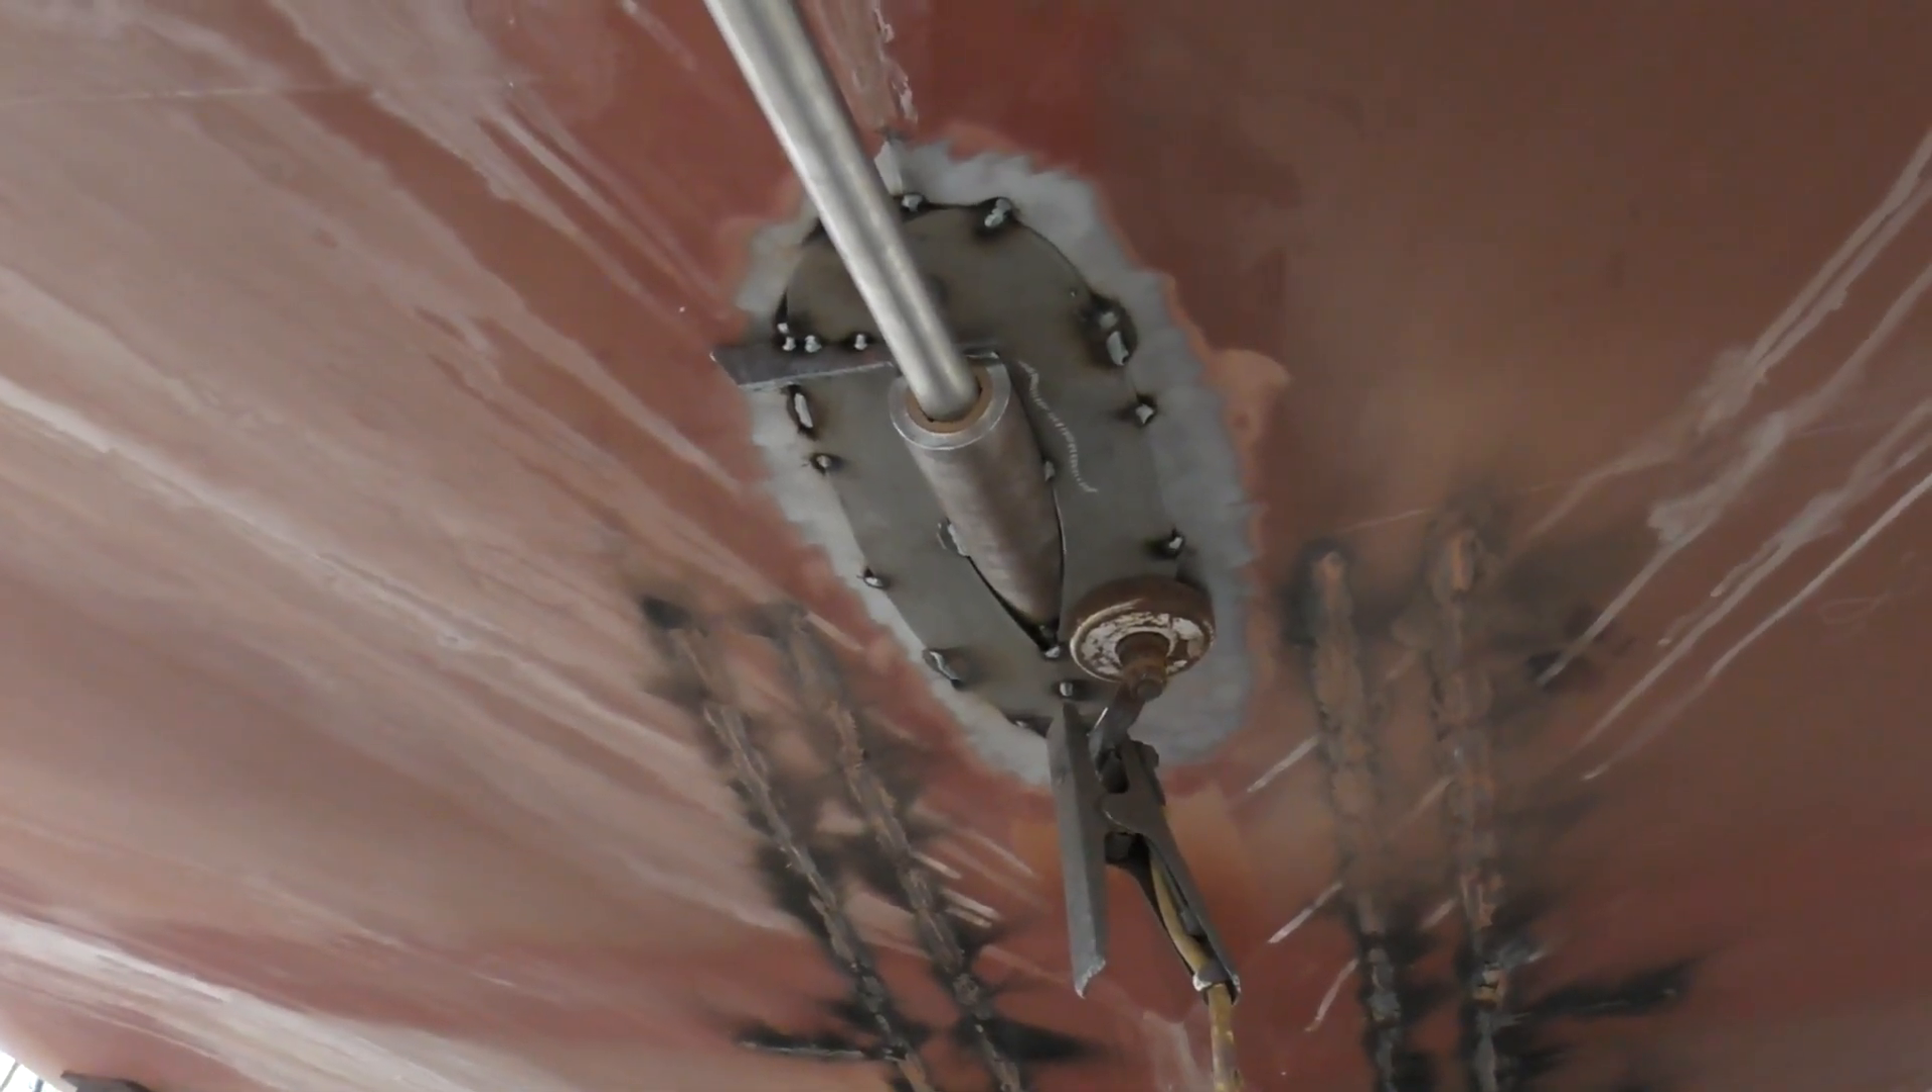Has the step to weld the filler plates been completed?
No.